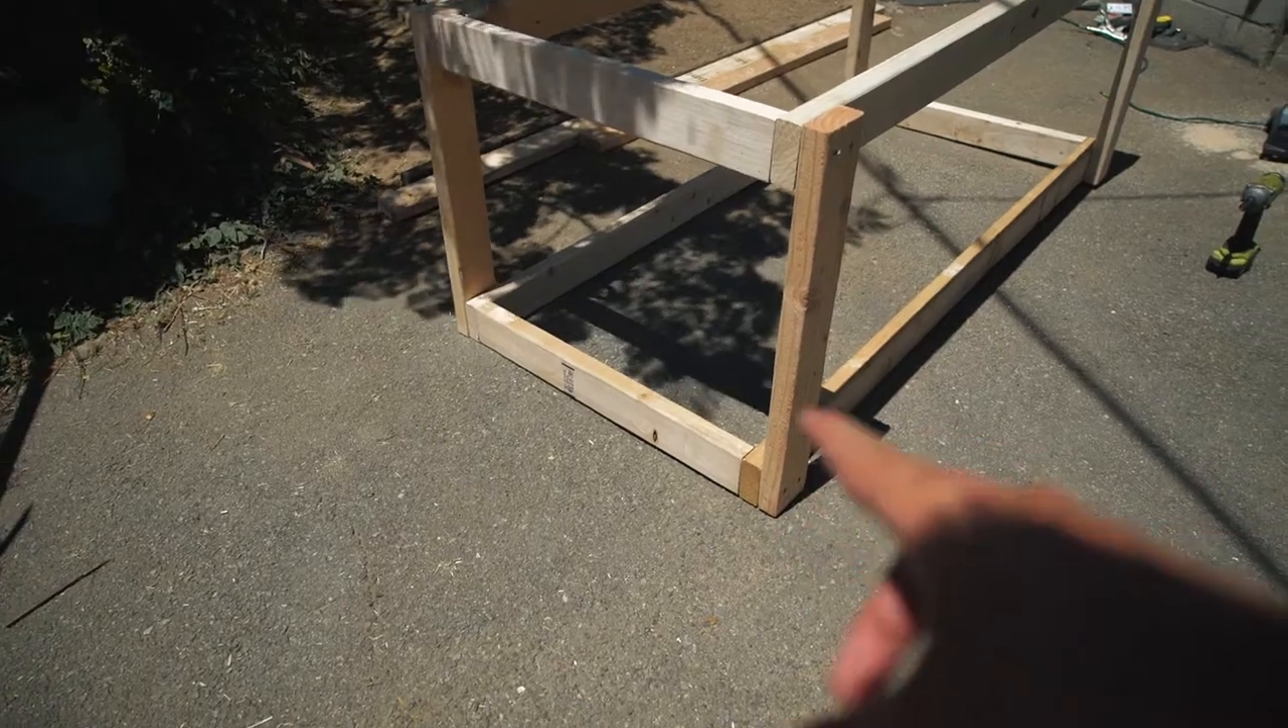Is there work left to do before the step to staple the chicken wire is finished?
Yes.